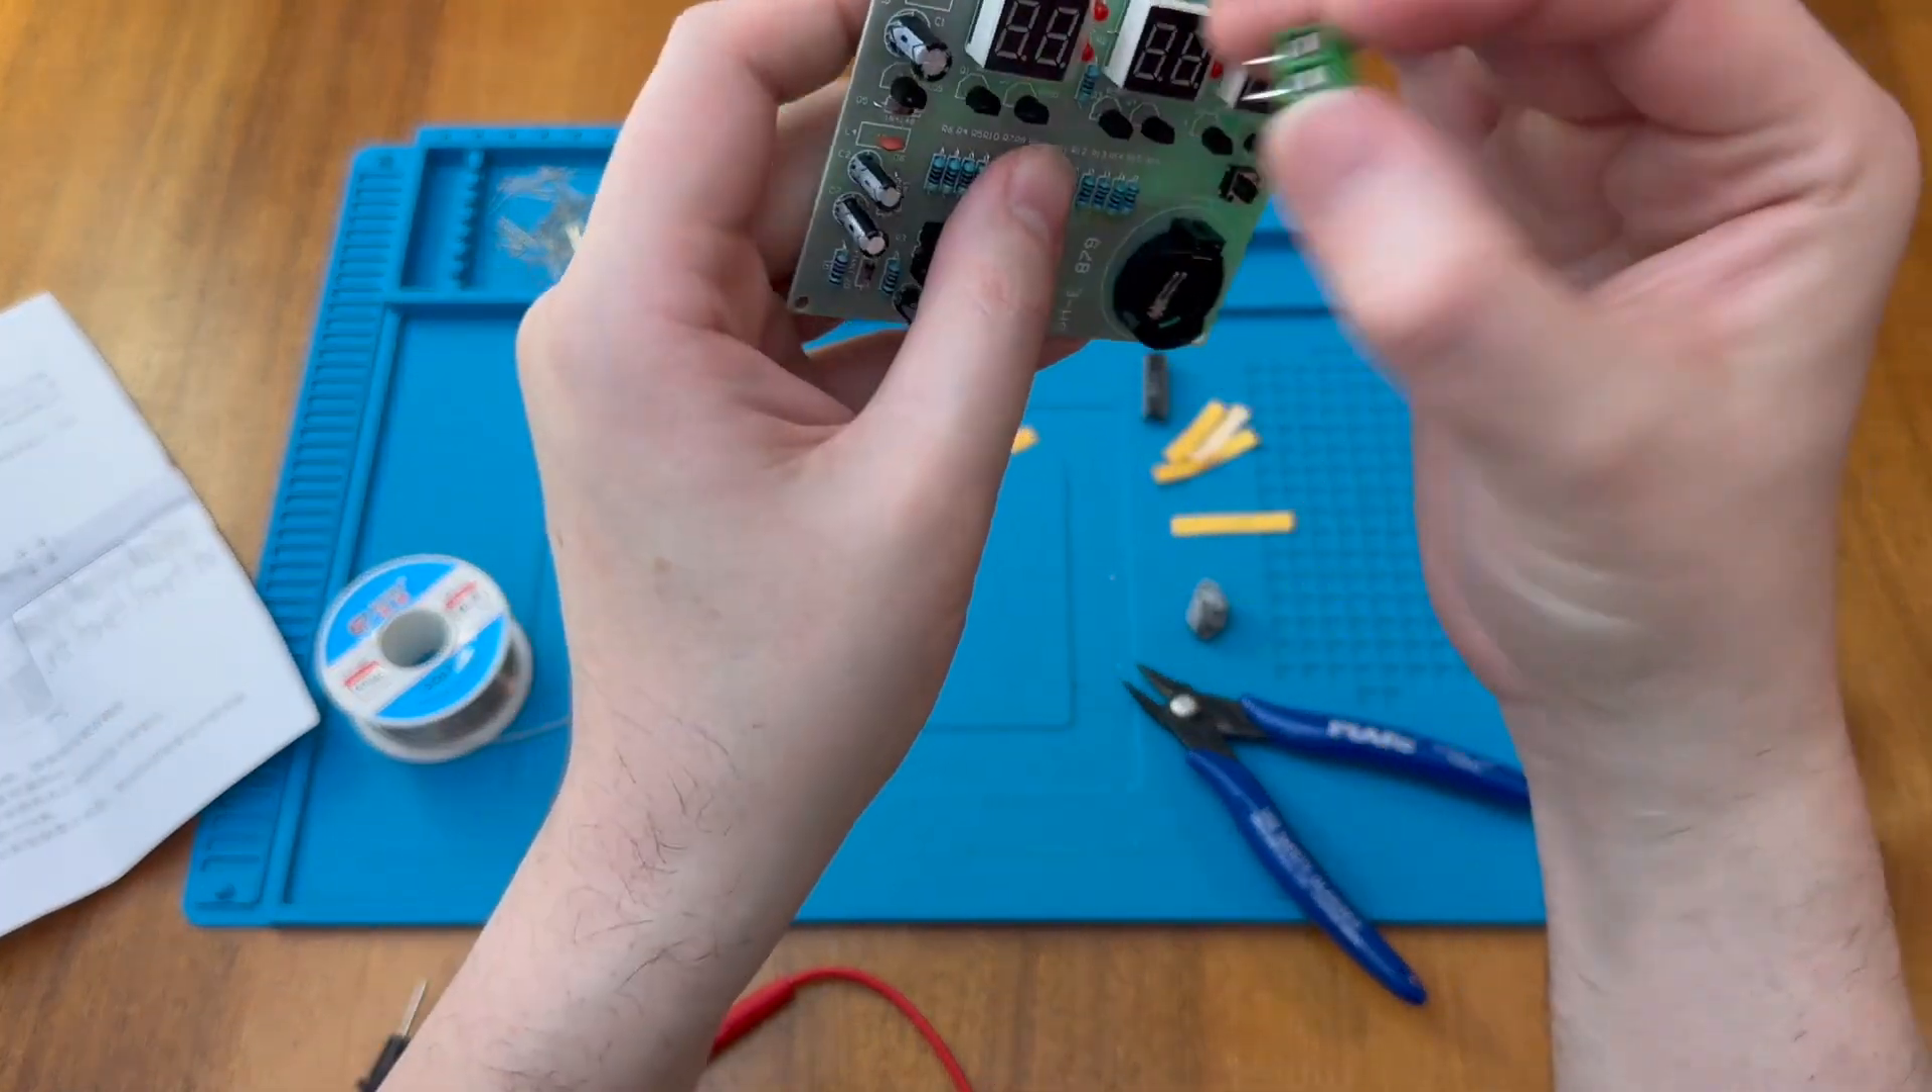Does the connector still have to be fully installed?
Yes.